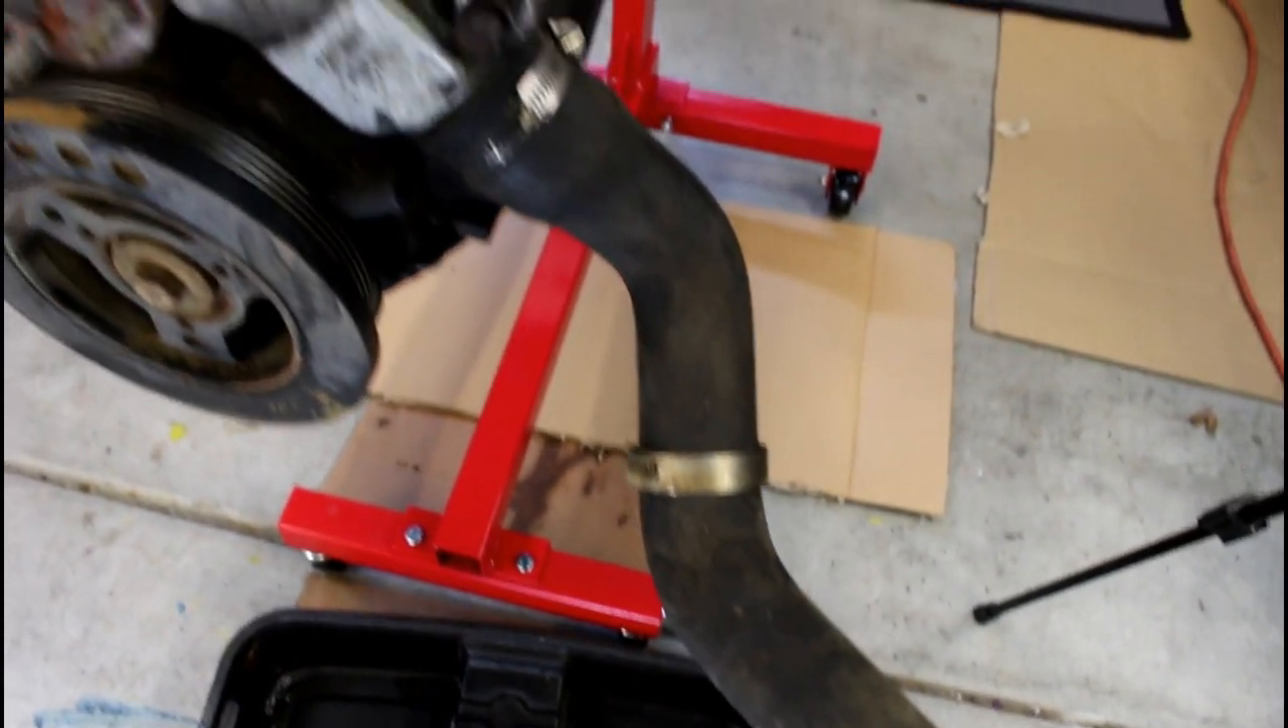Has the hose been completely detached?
No.